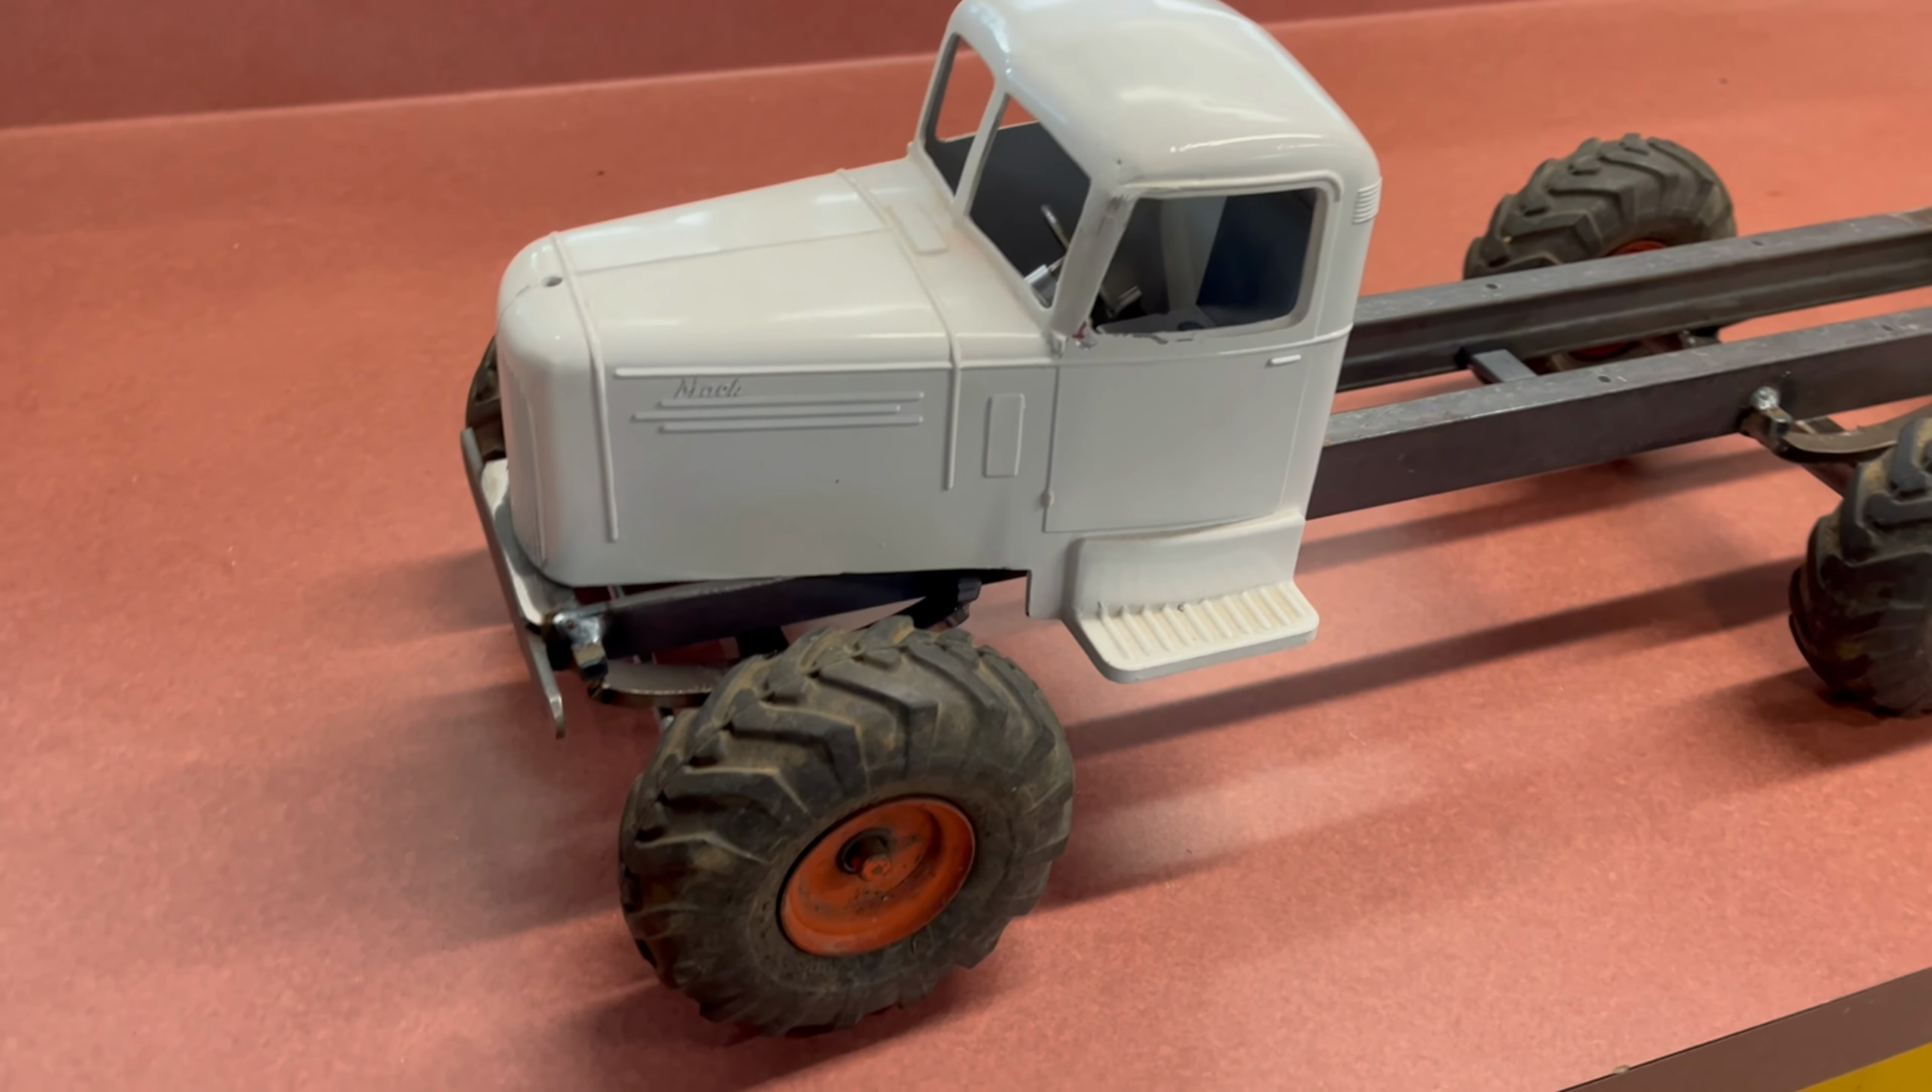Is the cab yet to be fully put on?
No.